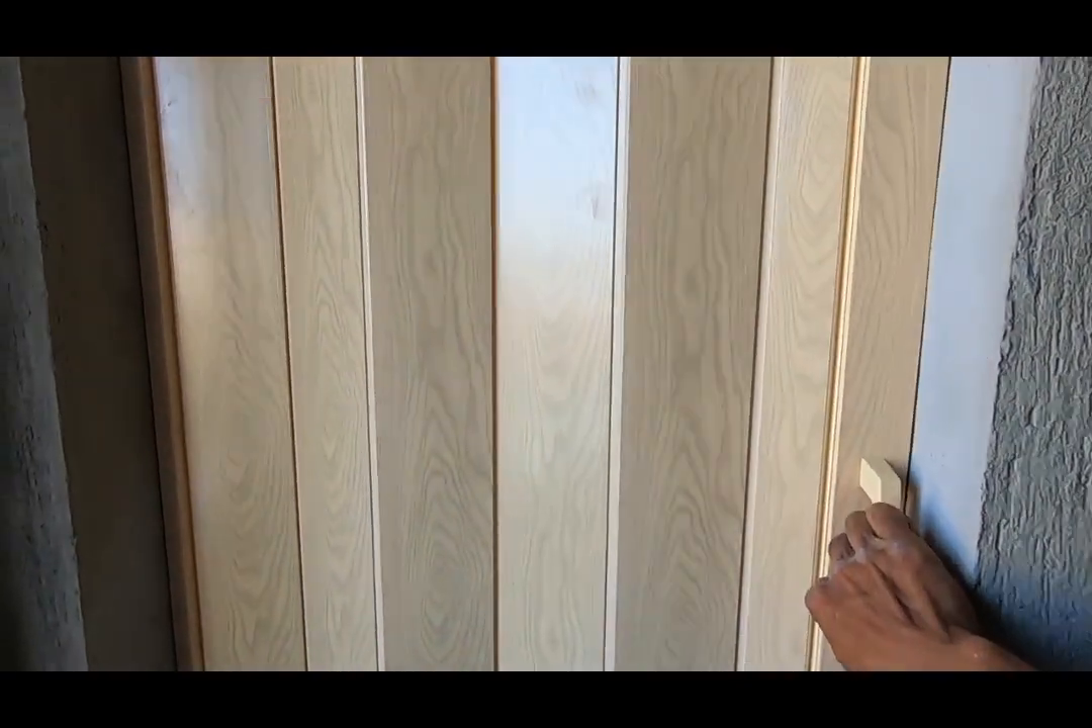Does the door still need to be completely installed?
No.